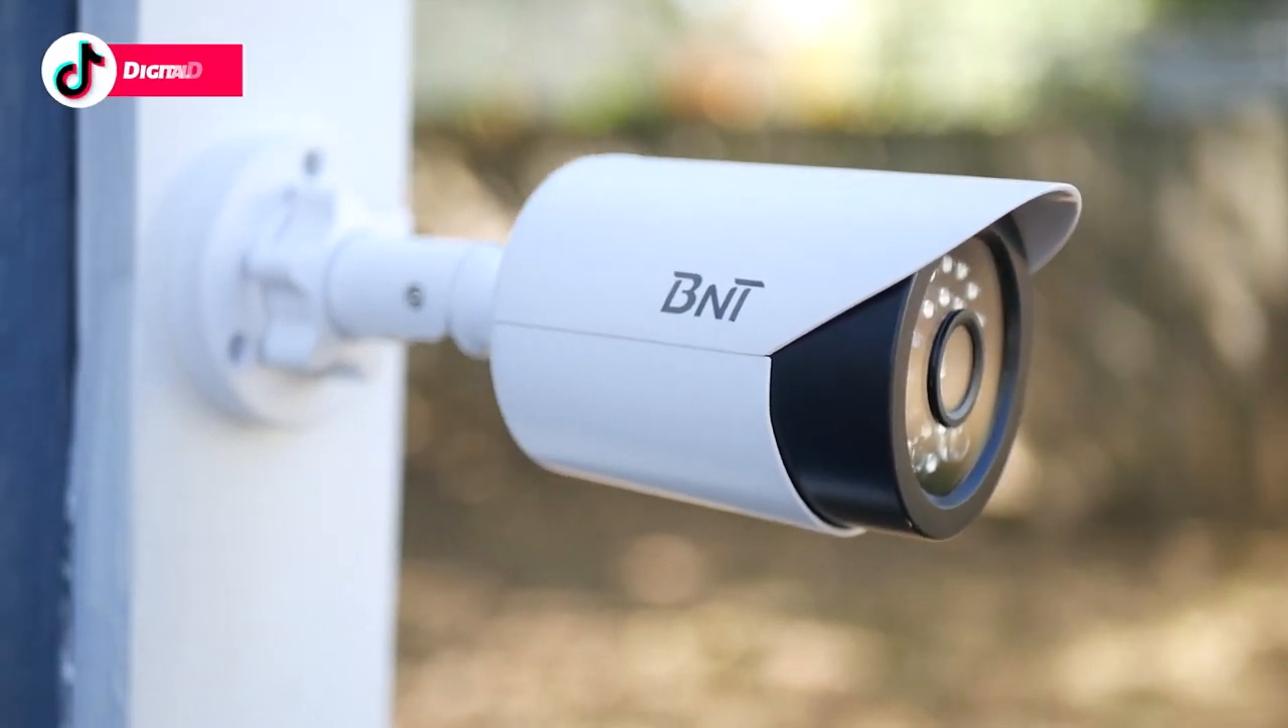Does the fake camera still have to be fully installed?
No.